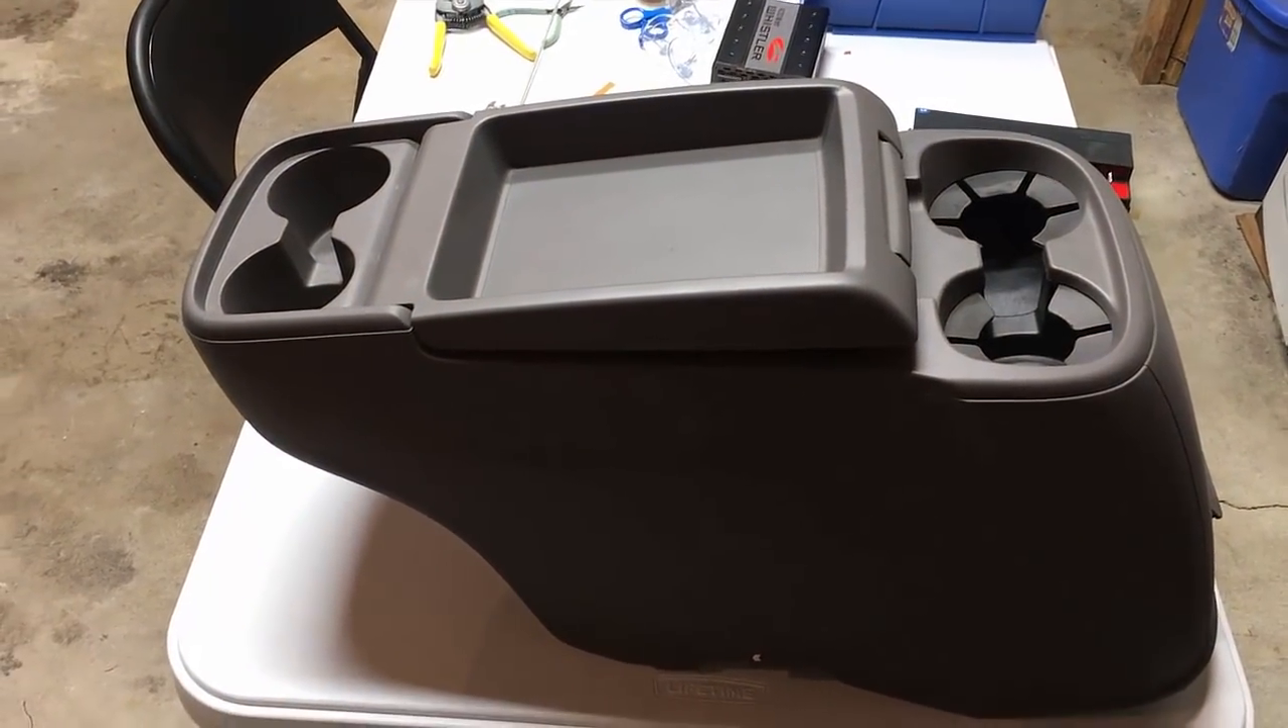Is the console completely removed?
Yes.